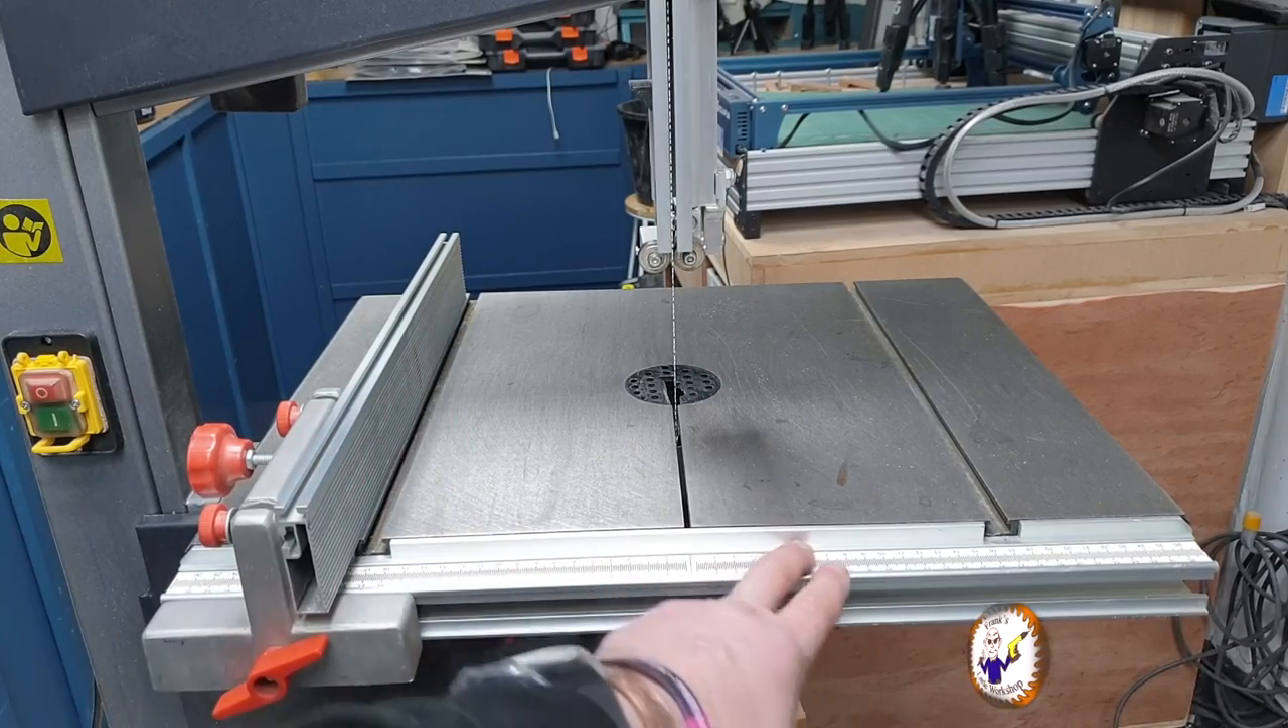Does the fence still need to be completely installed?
No.